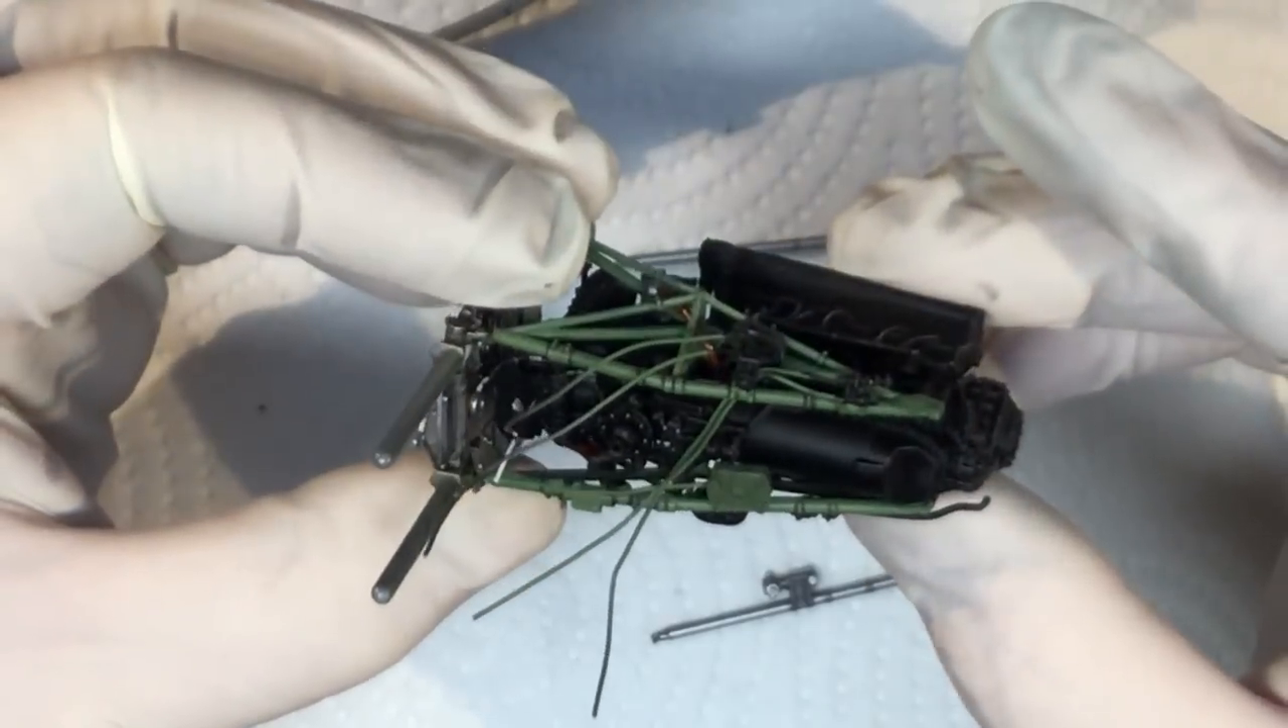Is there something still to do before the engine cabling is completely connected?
Yes.